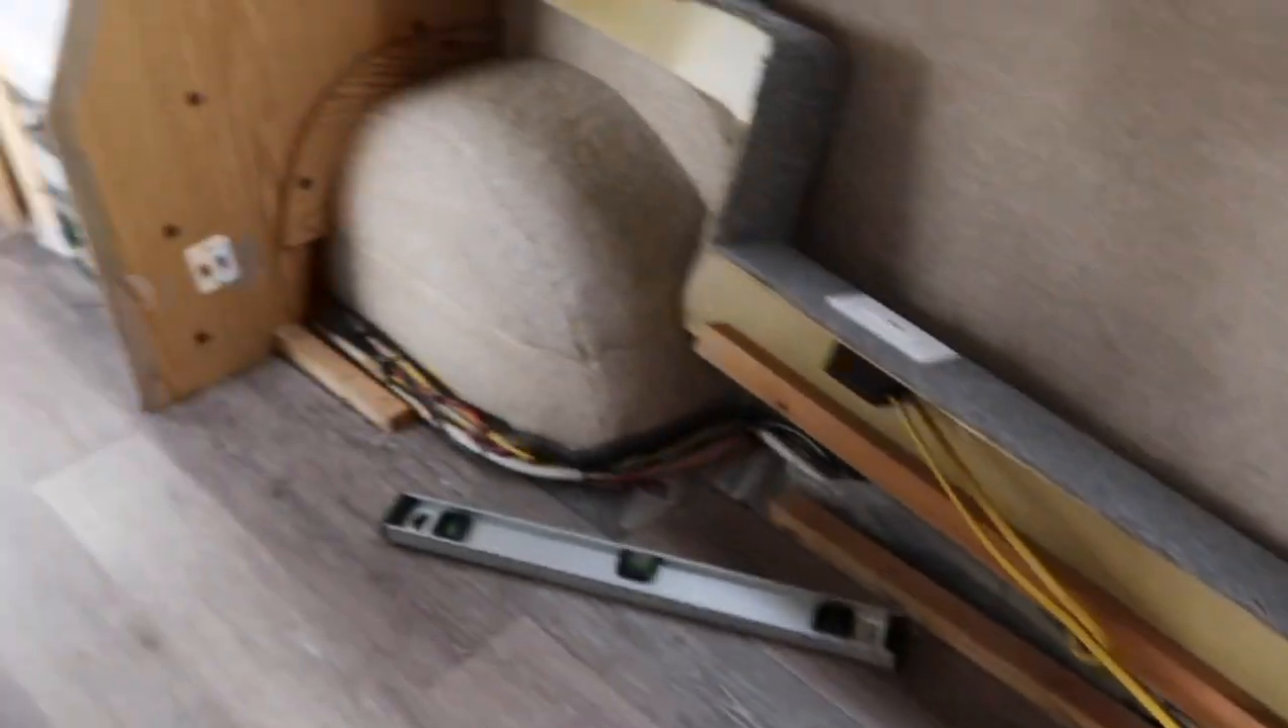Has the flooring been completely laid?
Yes.